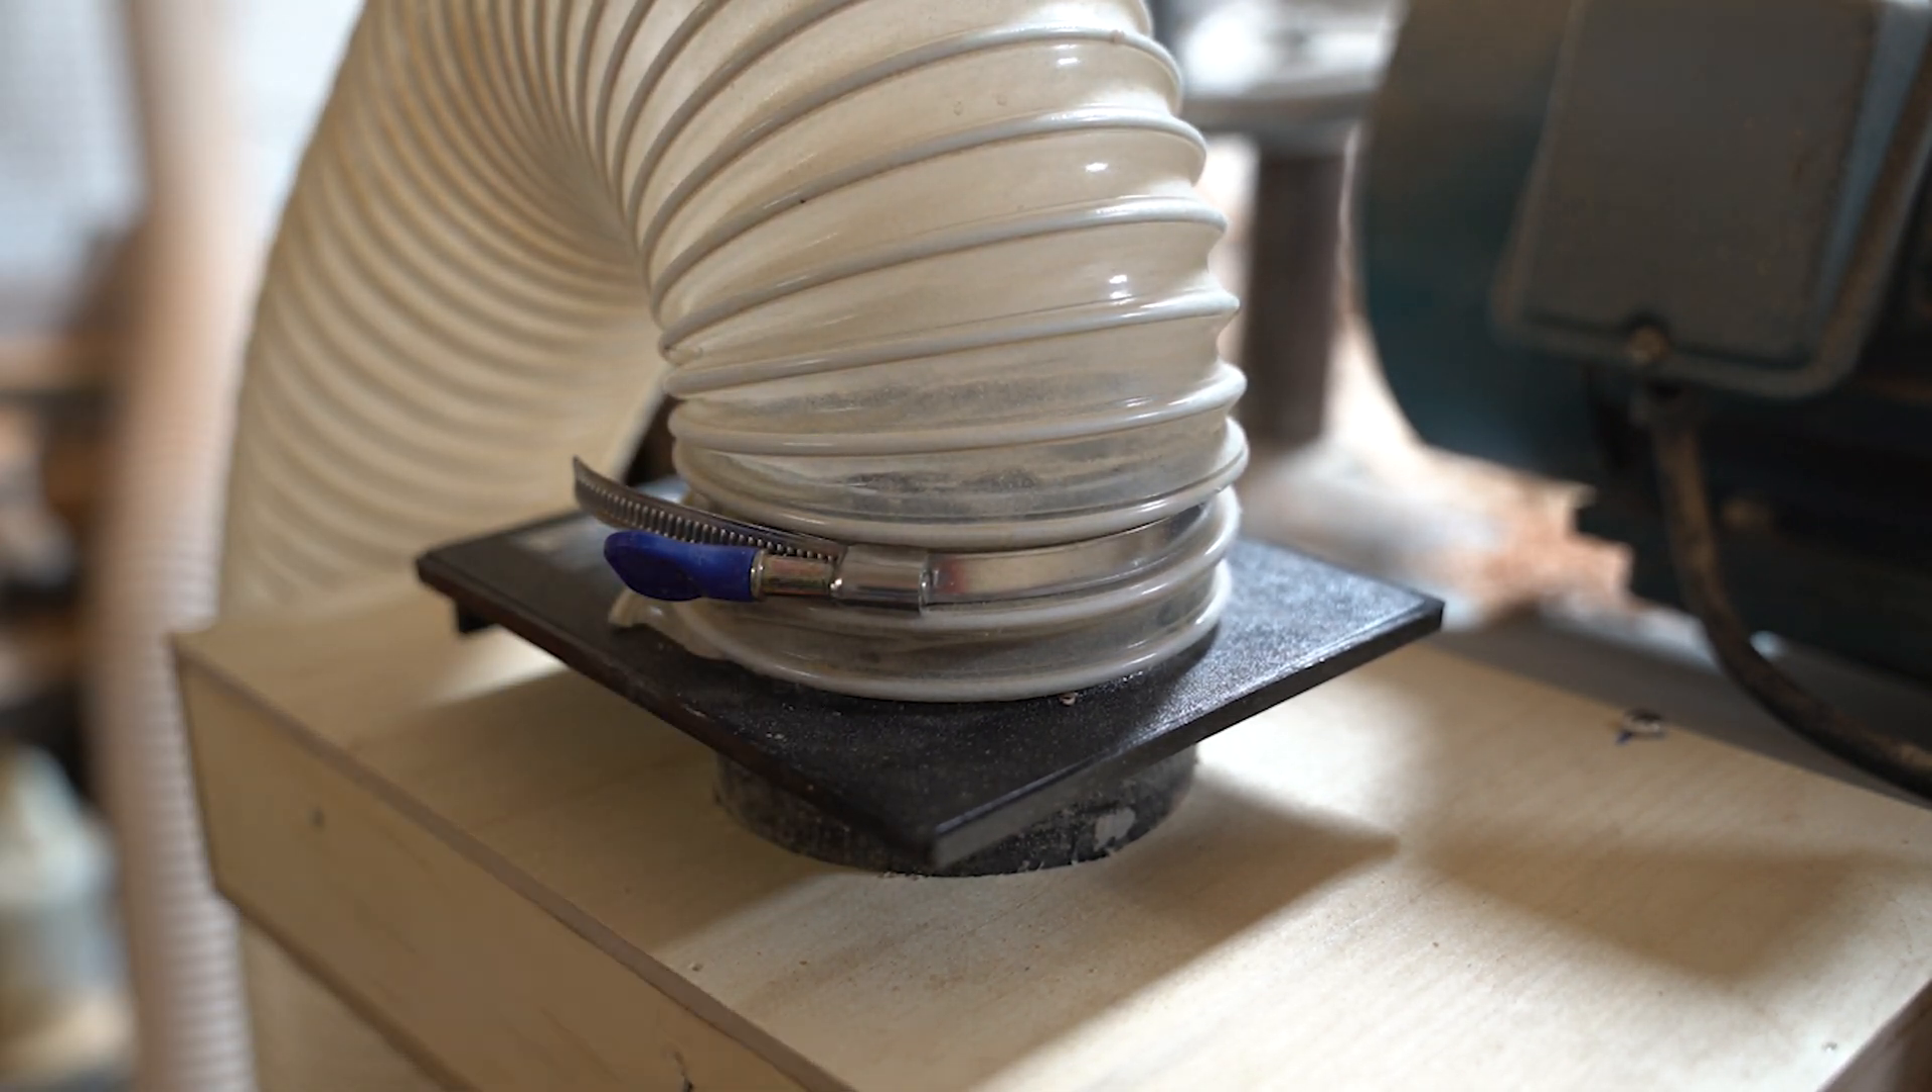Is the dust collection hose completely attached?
Yes.